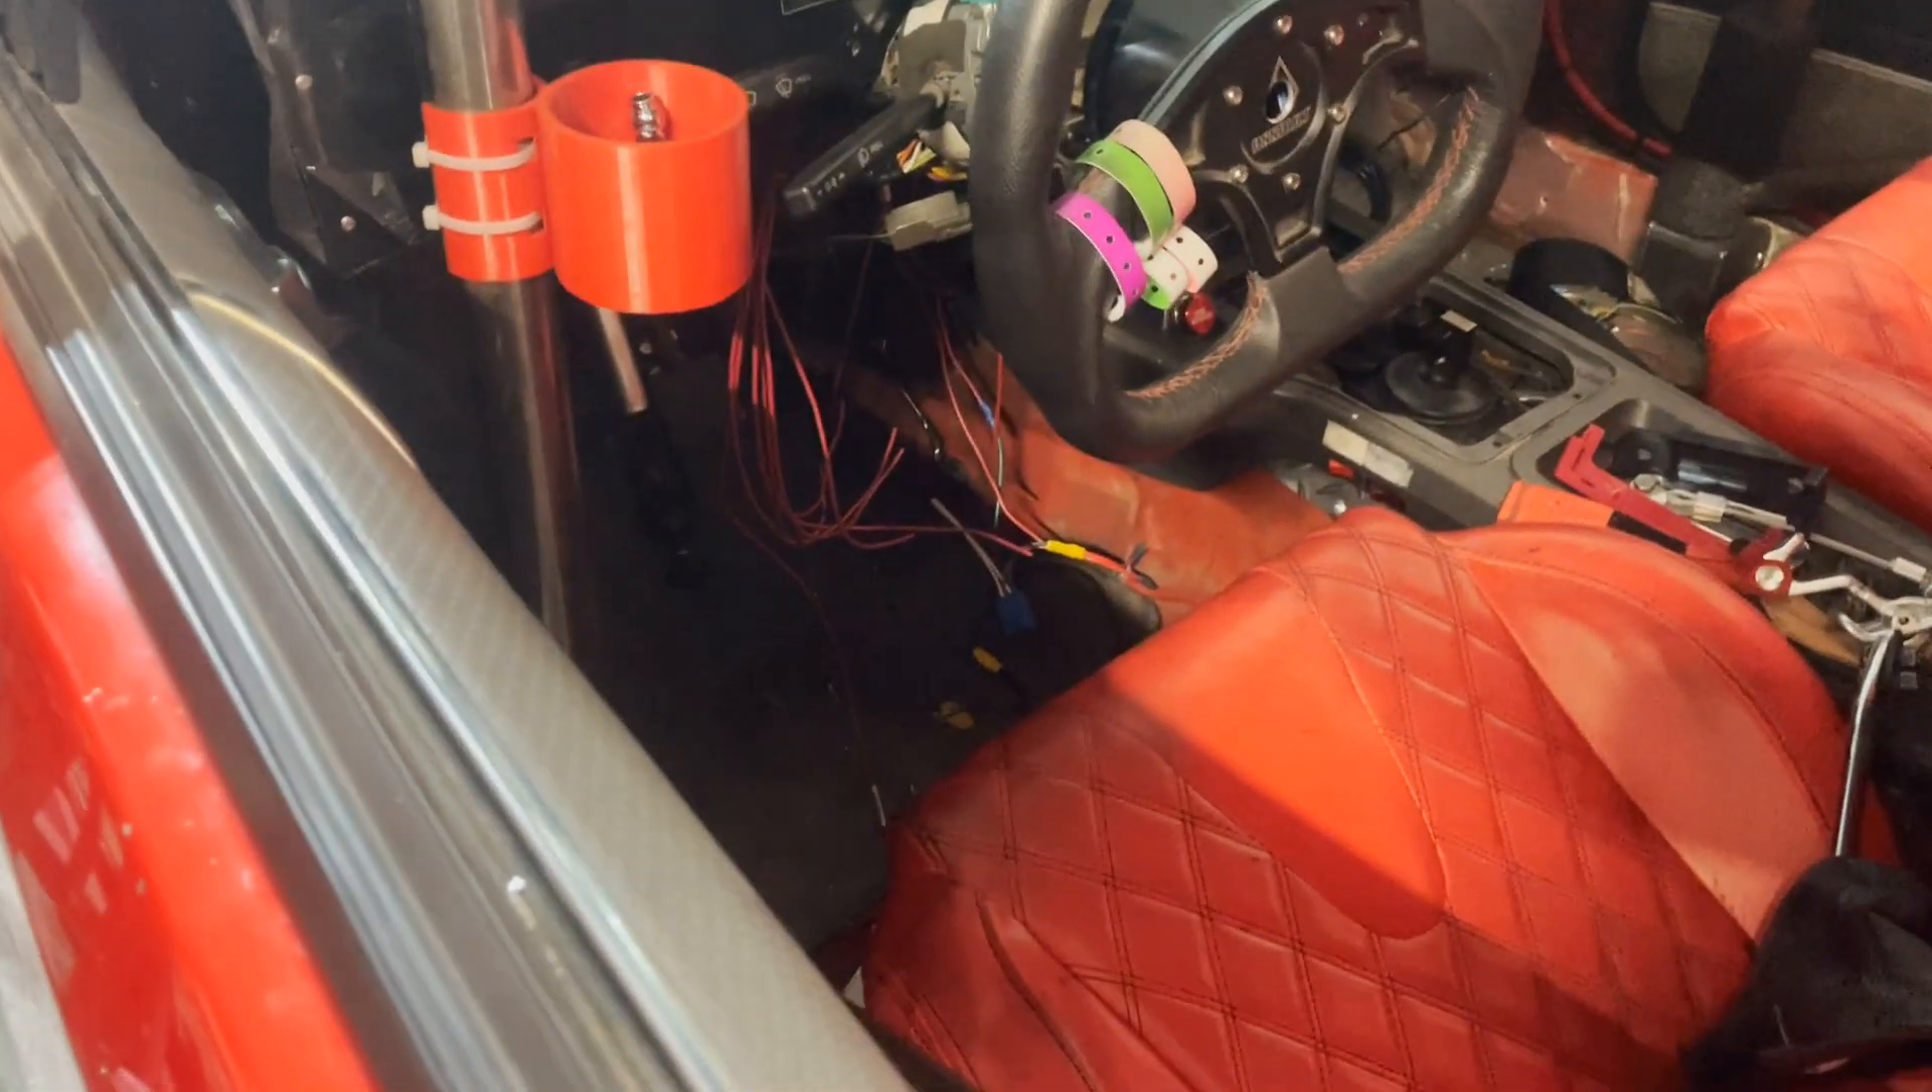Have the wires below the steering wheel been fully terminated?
No.